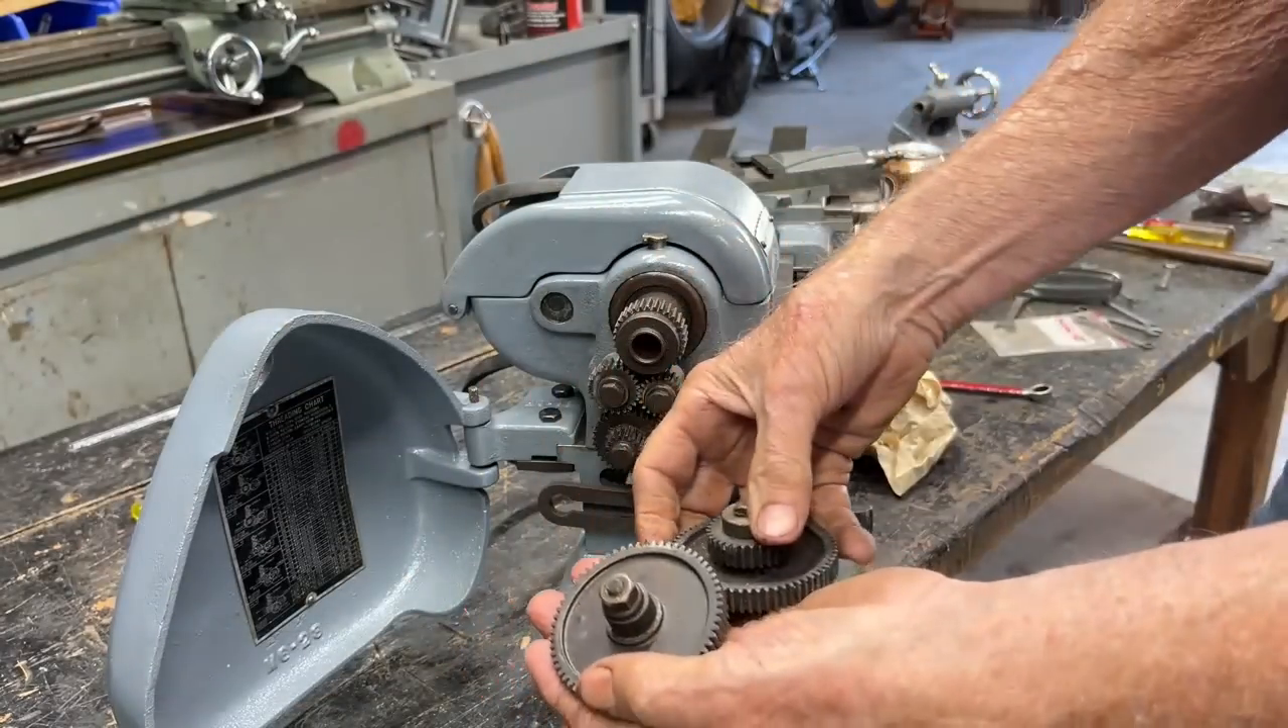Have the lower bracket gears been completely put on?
No.